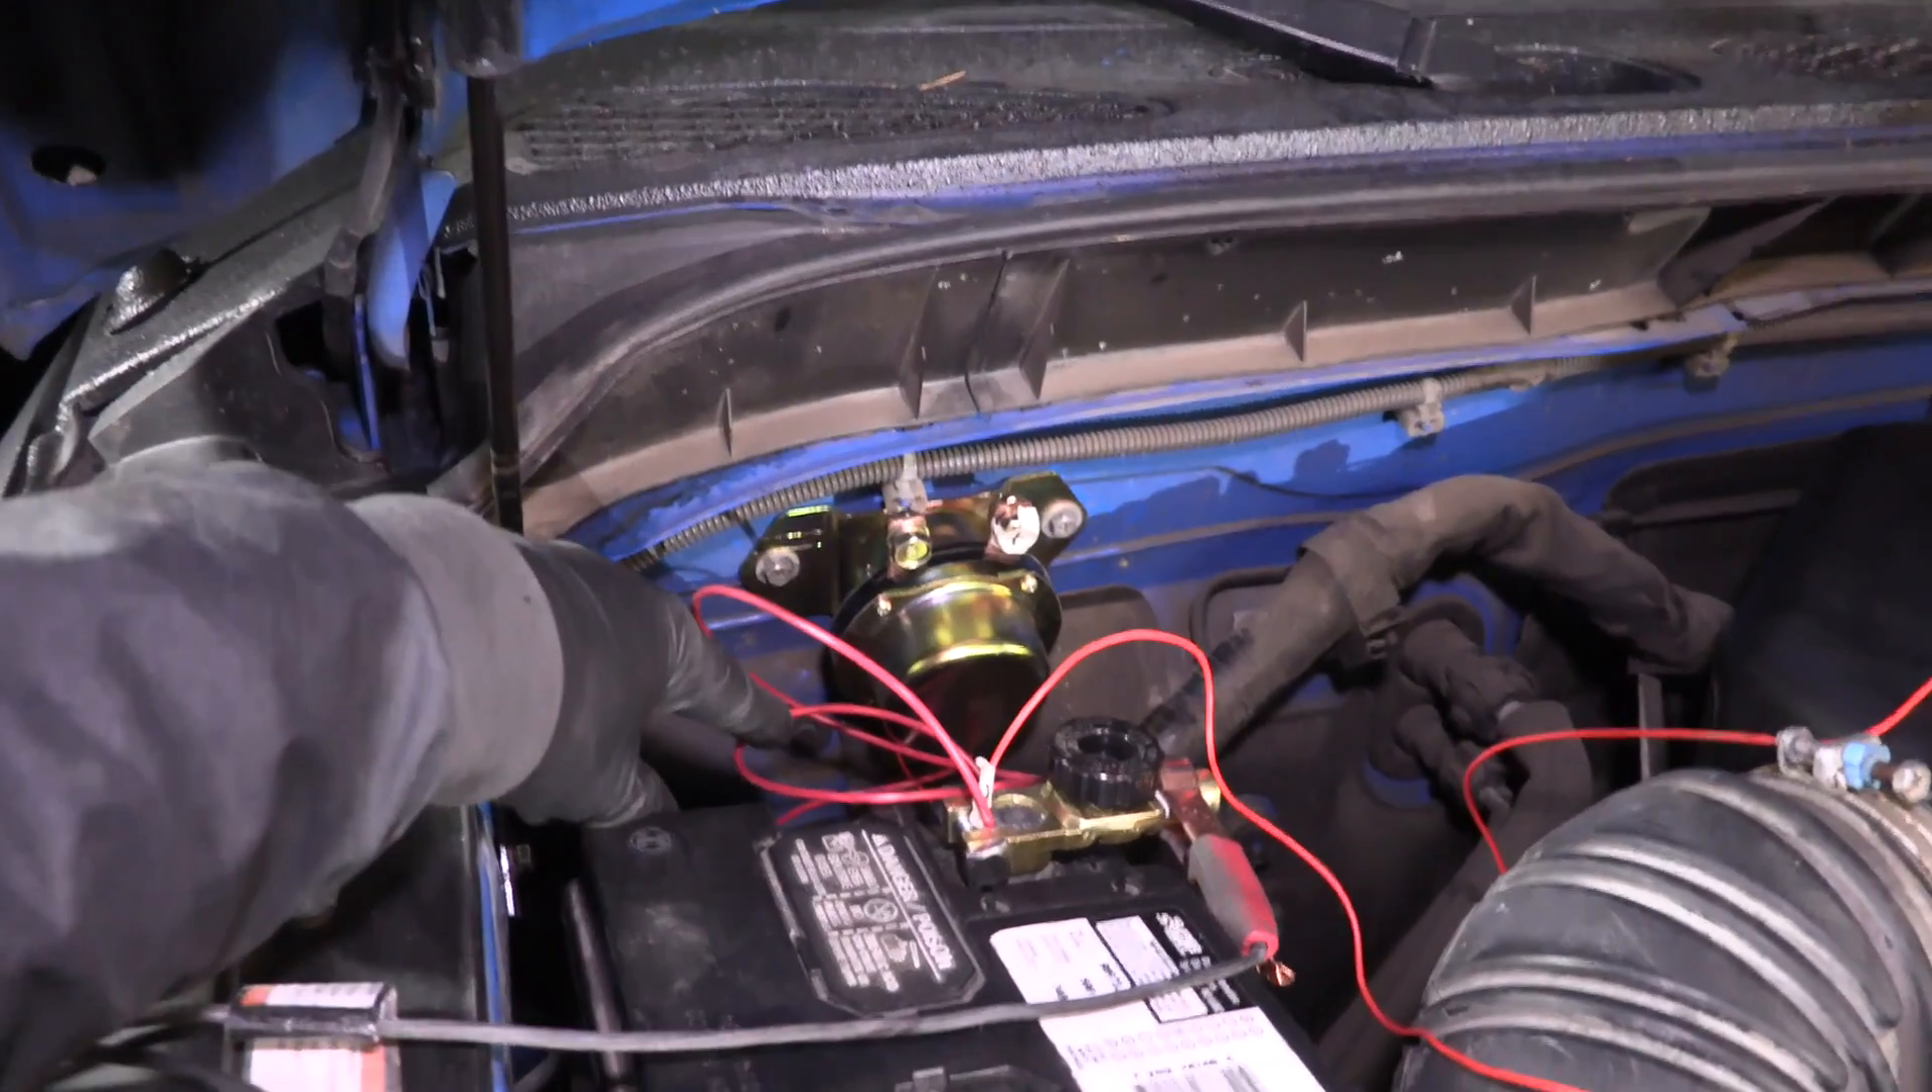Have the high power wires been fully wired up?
No.